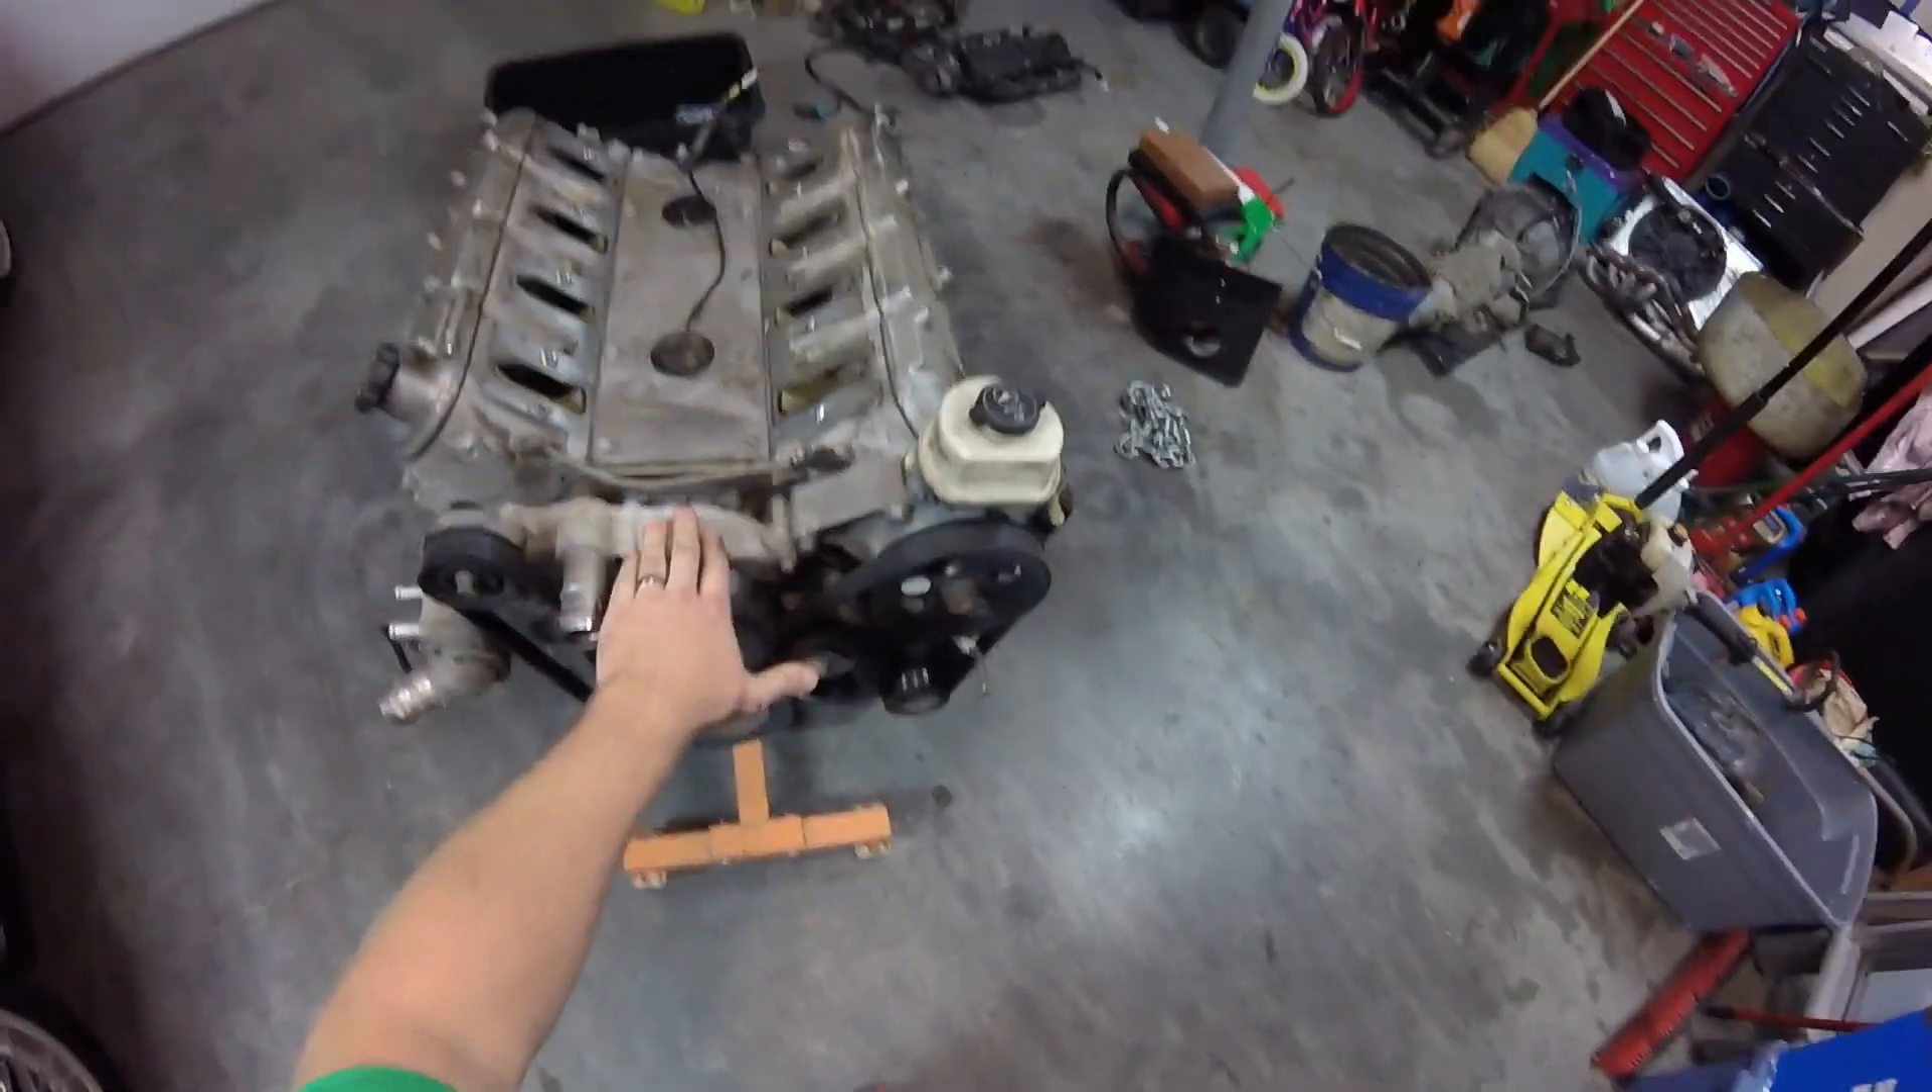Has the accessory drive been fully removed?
No.